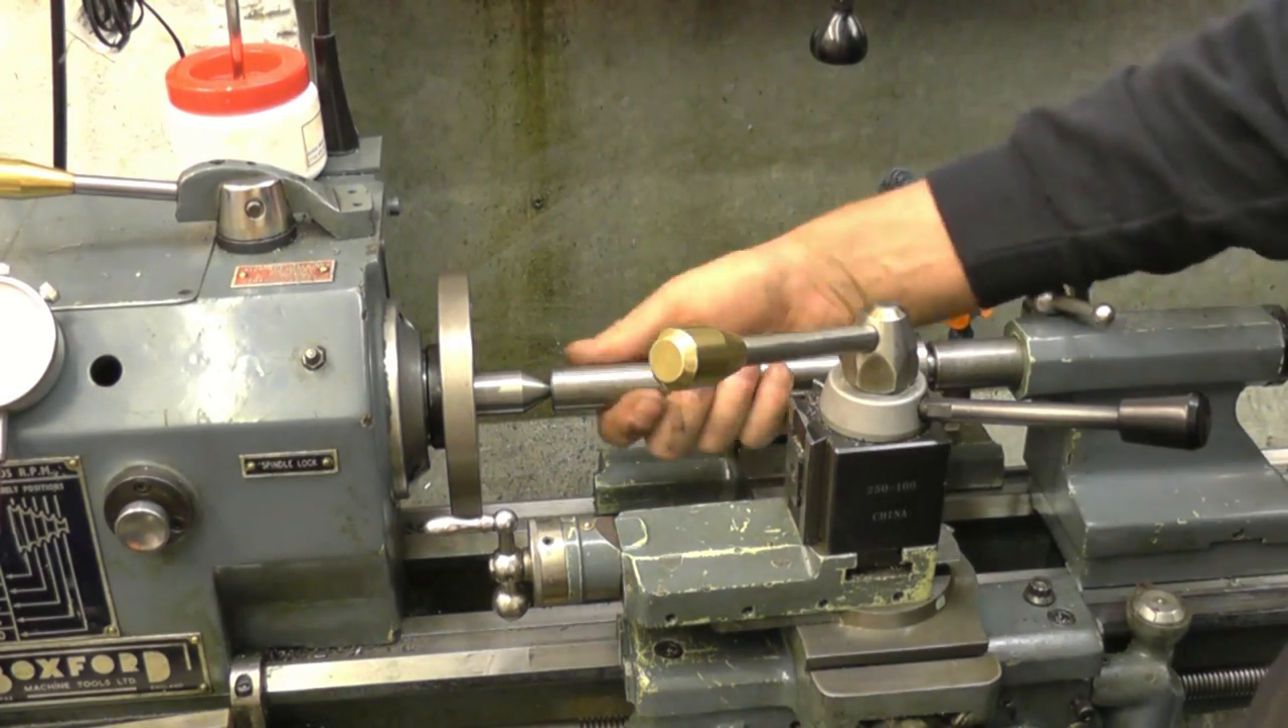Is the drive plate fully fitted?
Yes.